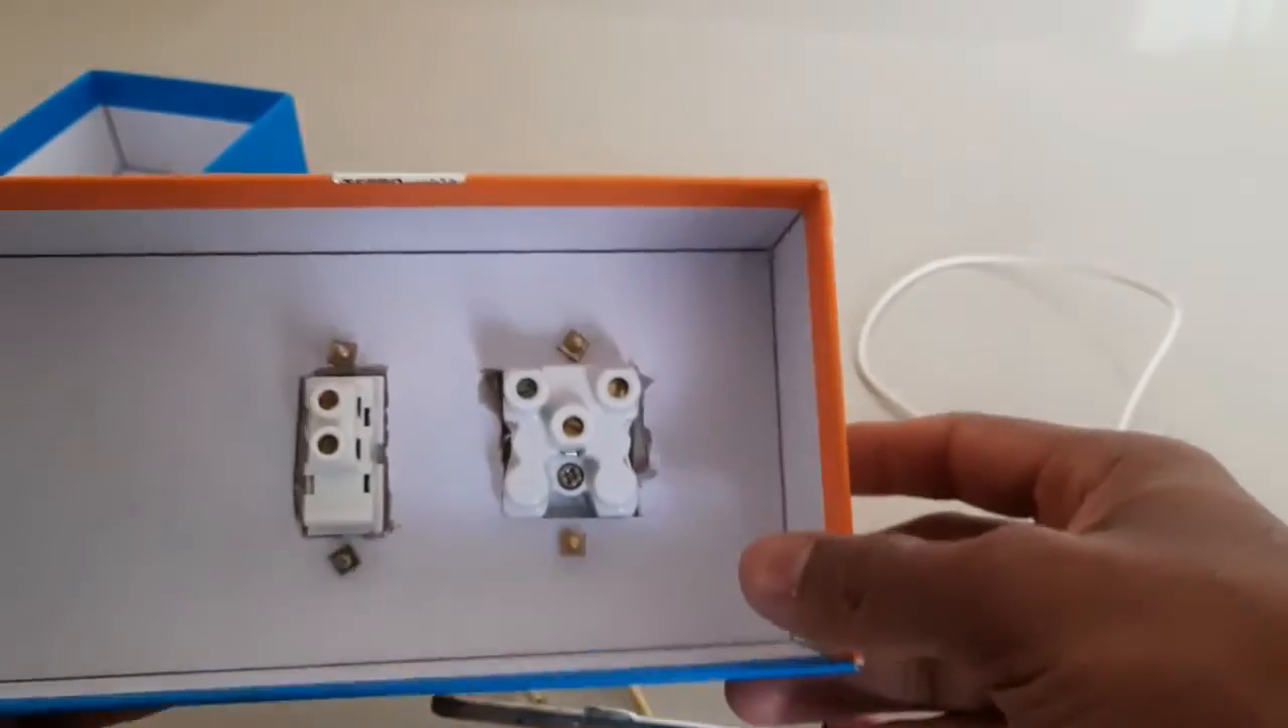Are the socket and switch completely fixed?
Yes.